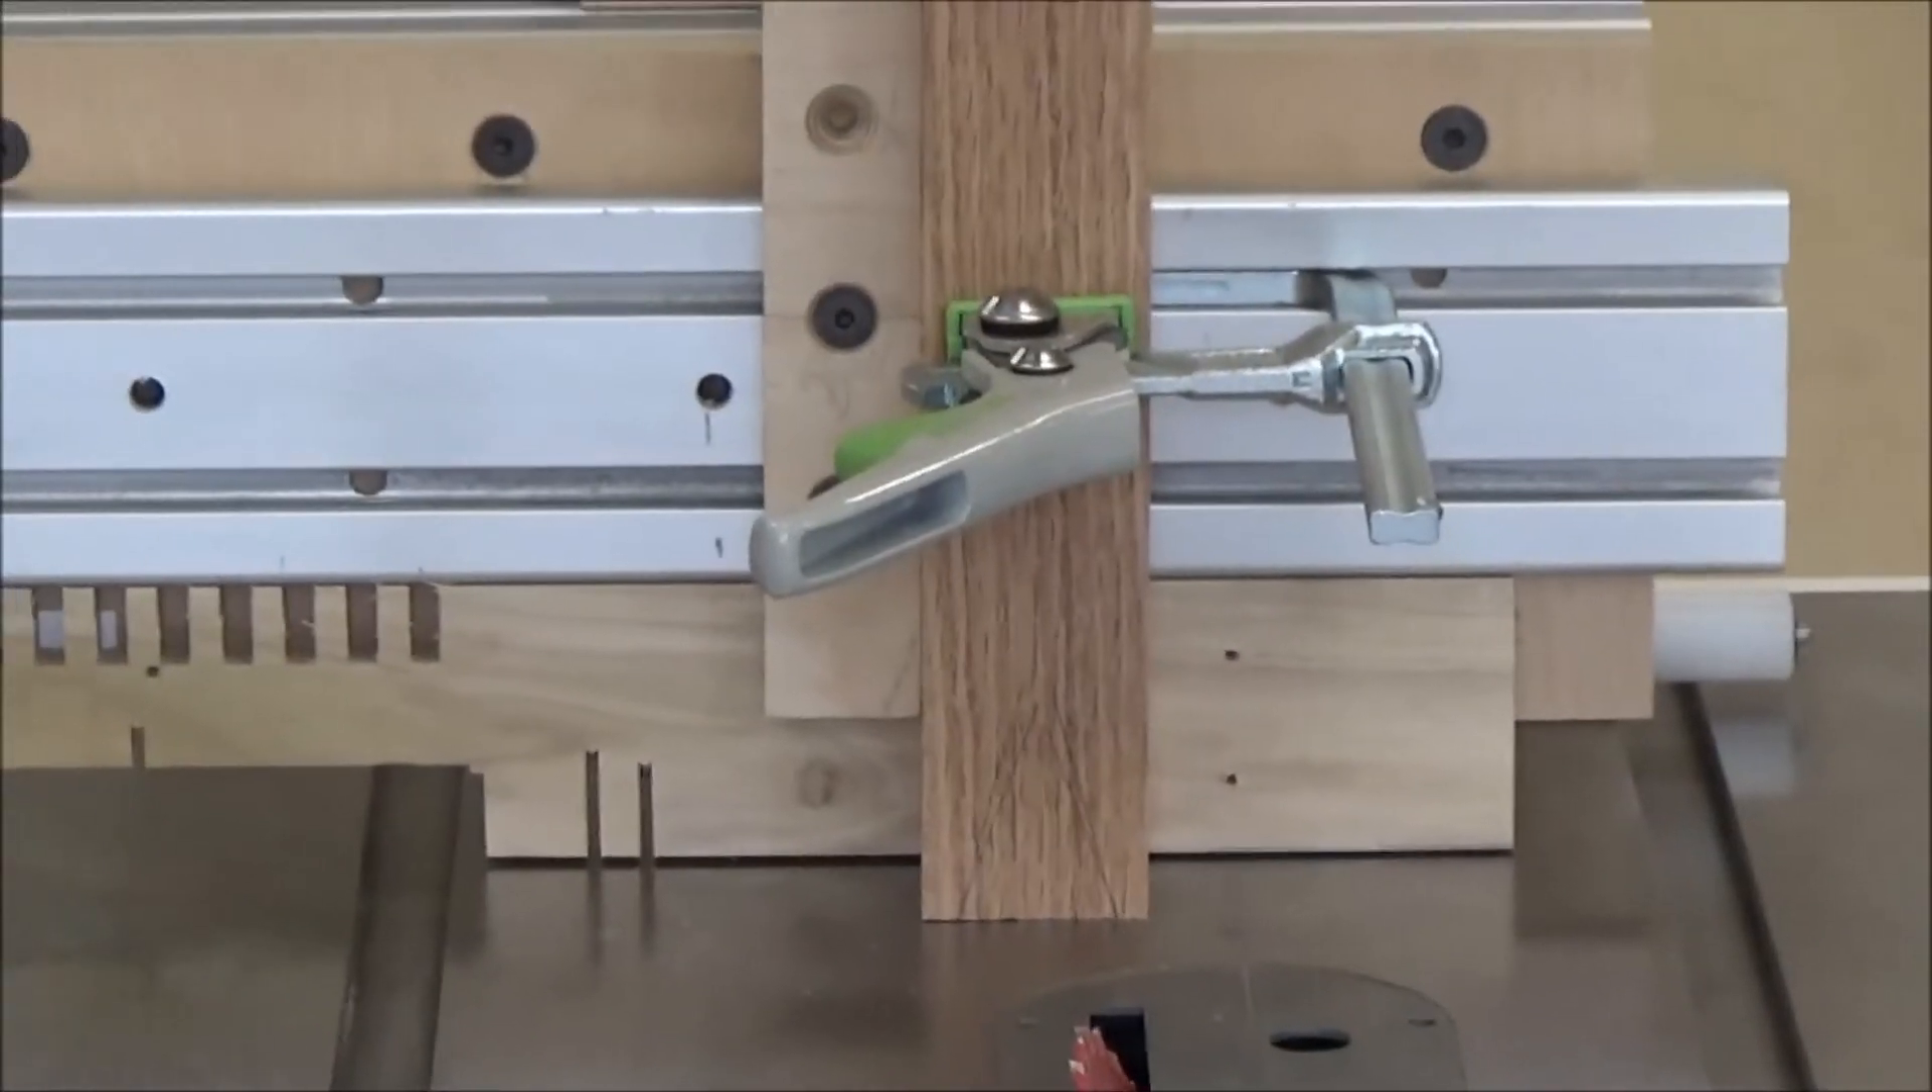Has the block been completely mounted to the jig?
Yes.